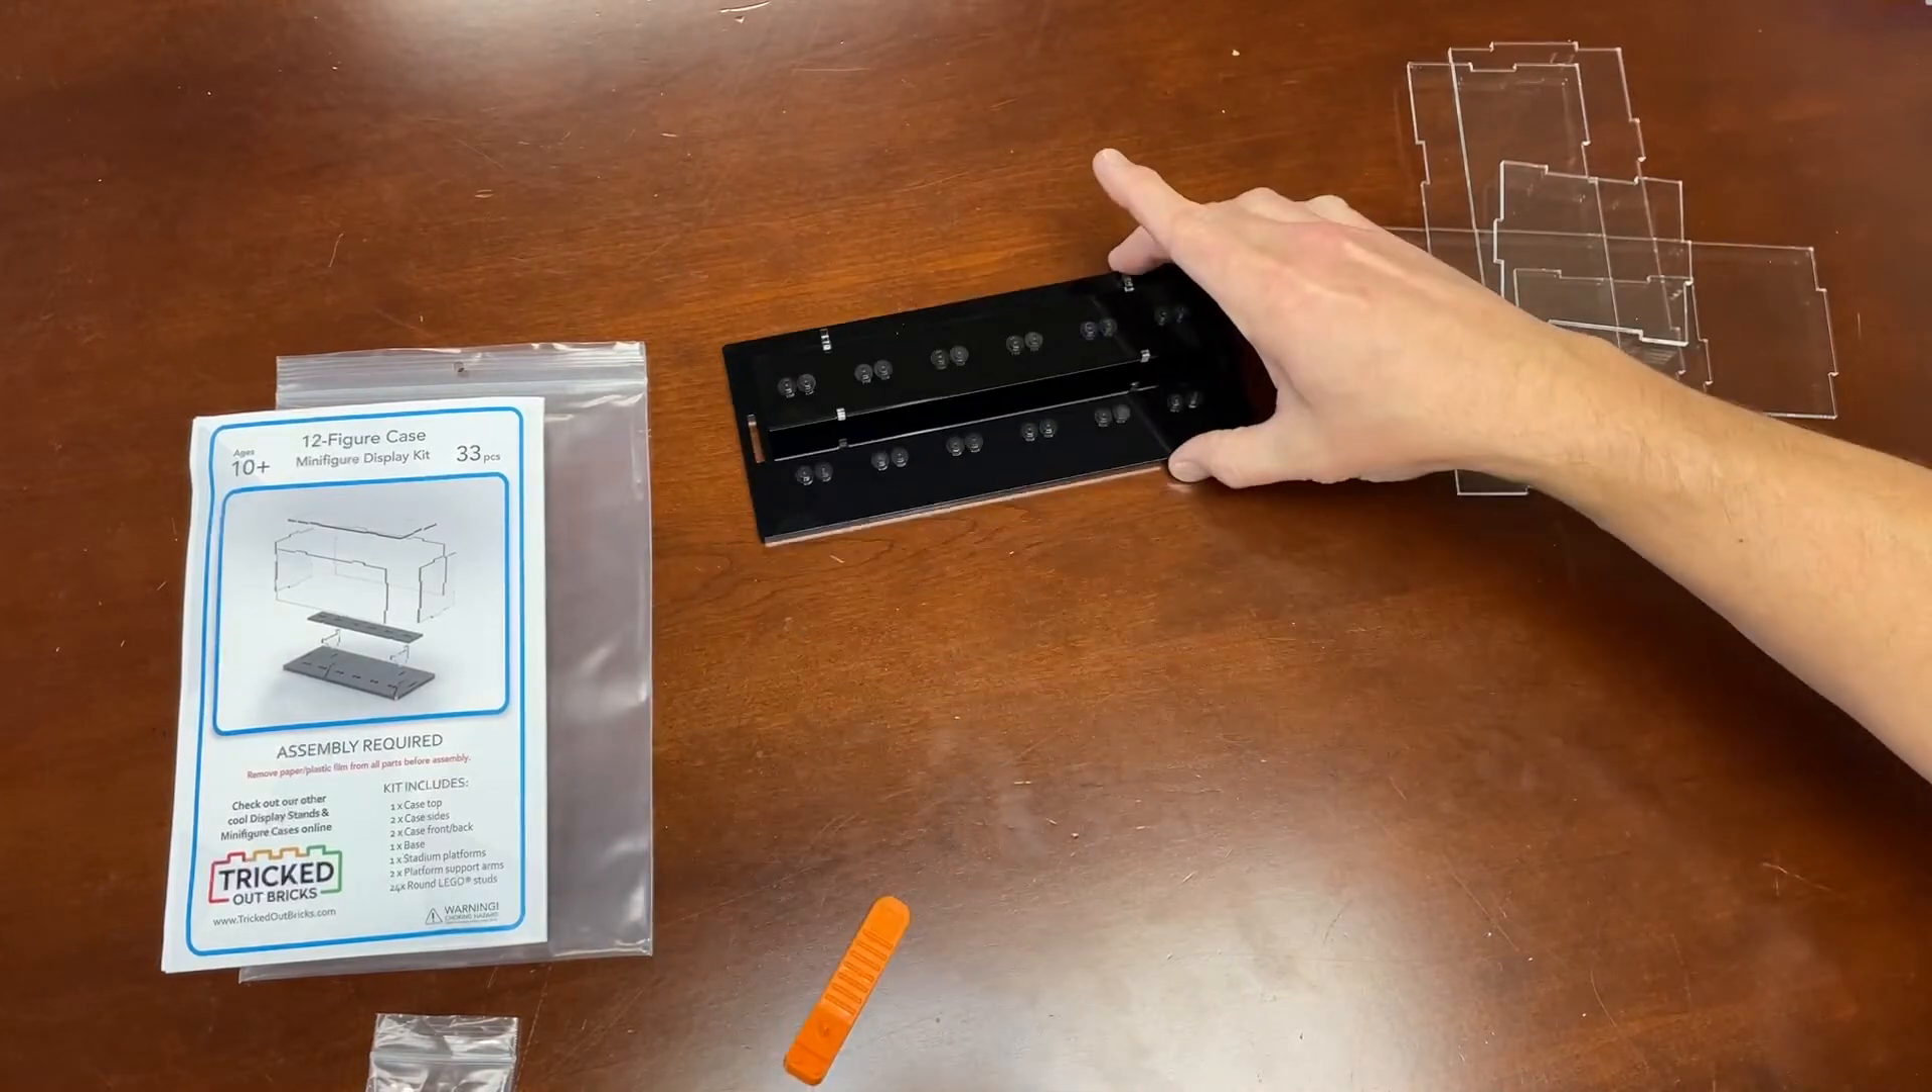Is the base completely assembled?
Yes.